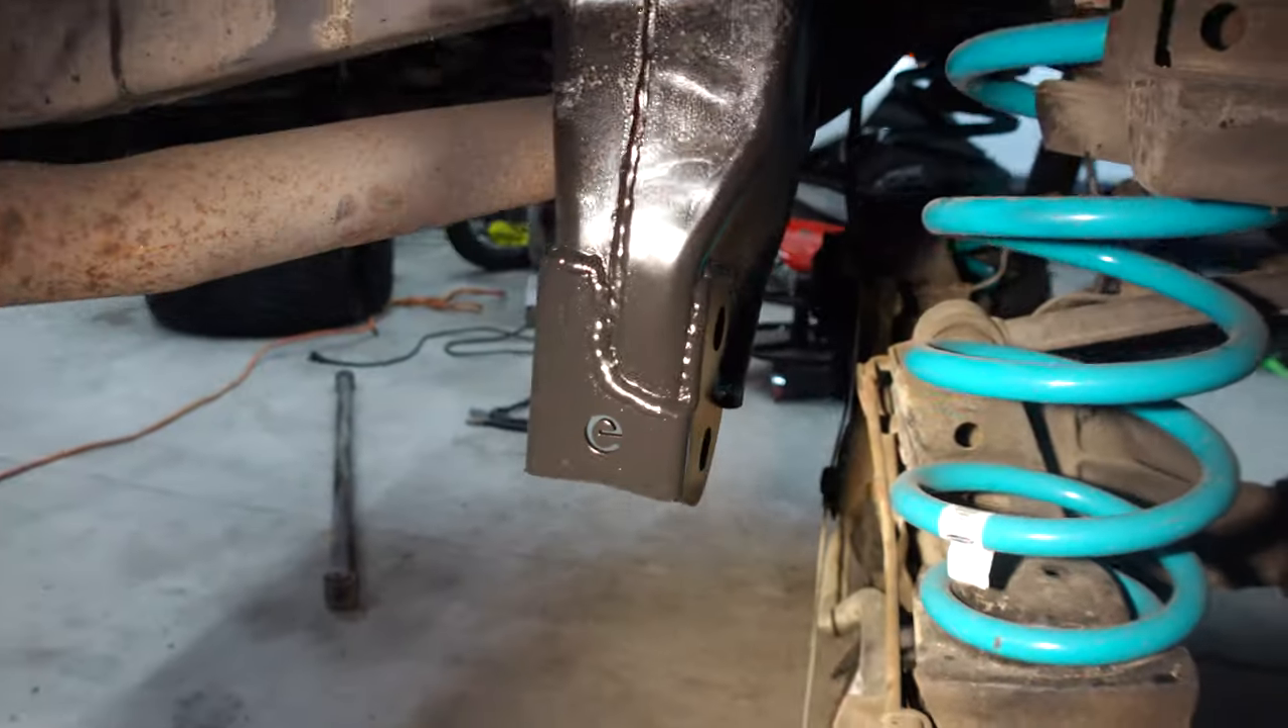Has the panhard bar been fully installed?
No.